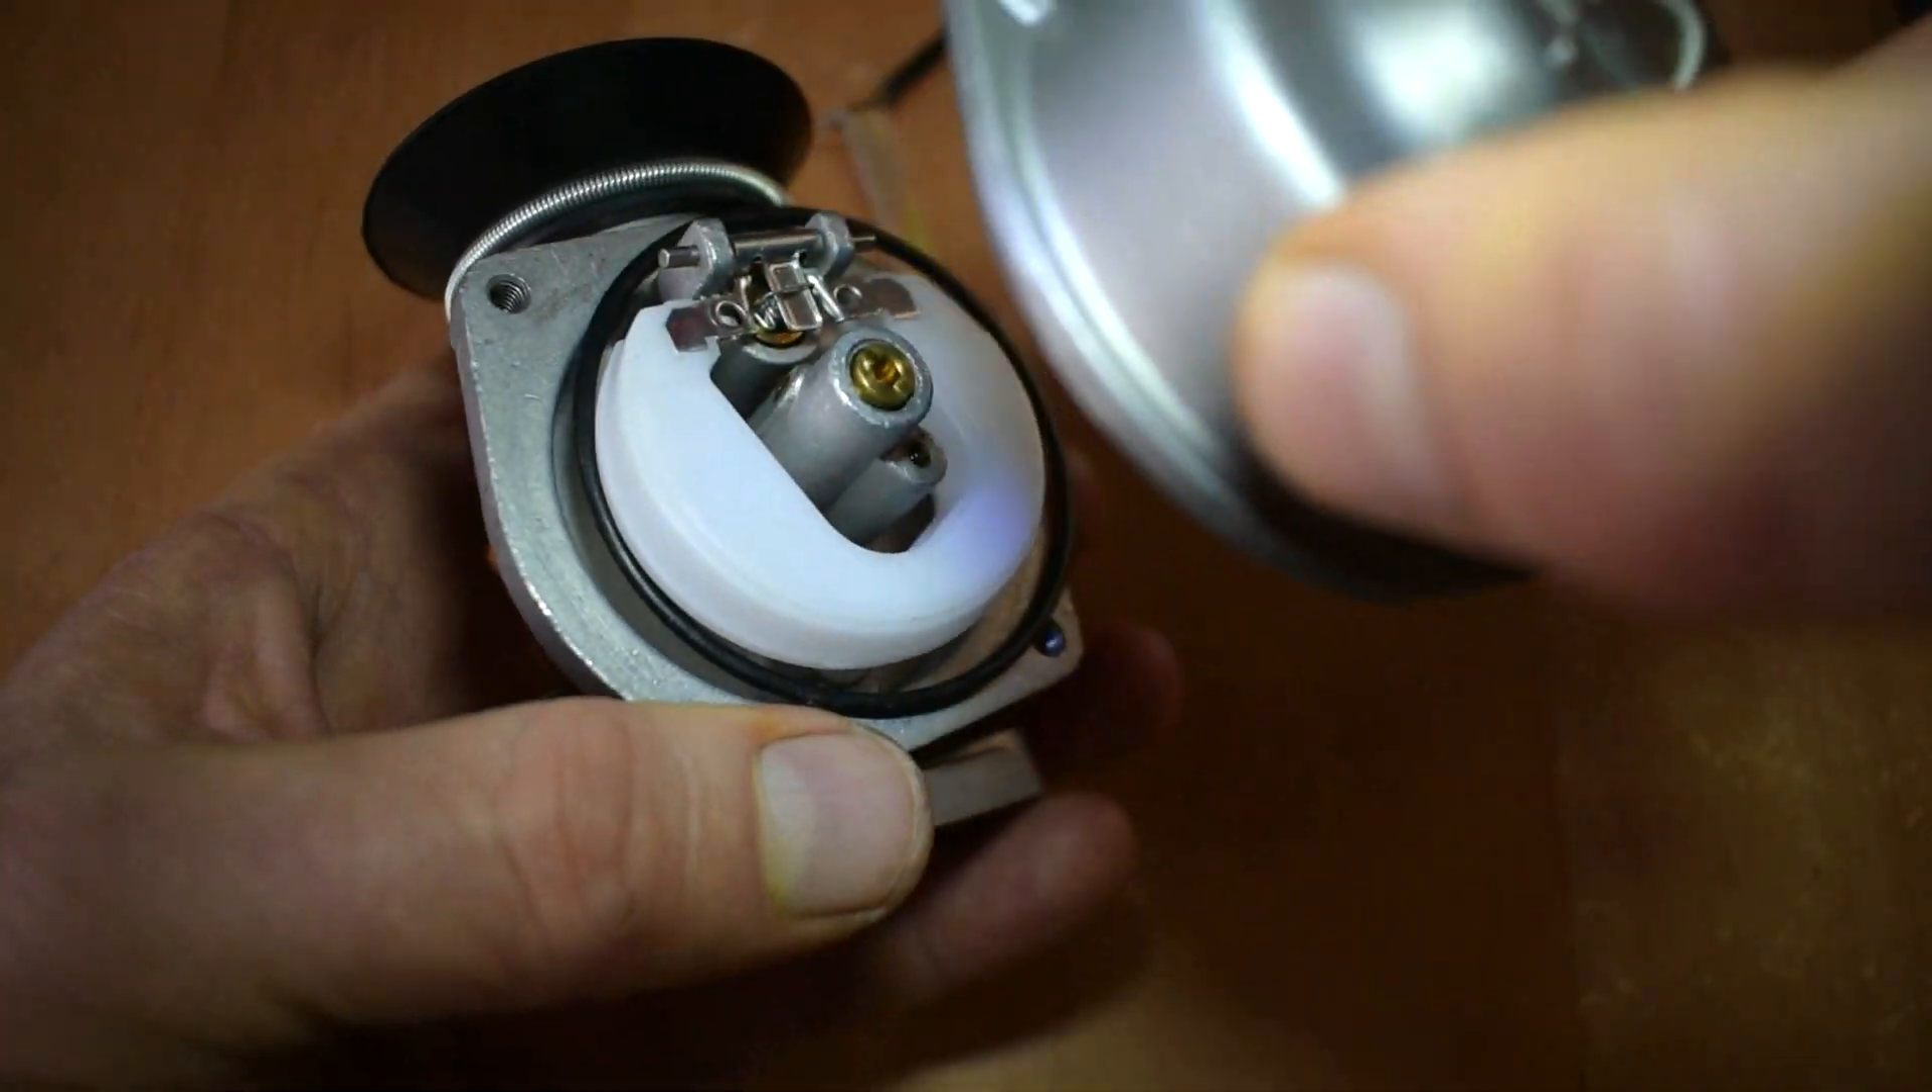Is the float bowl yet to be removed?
No.